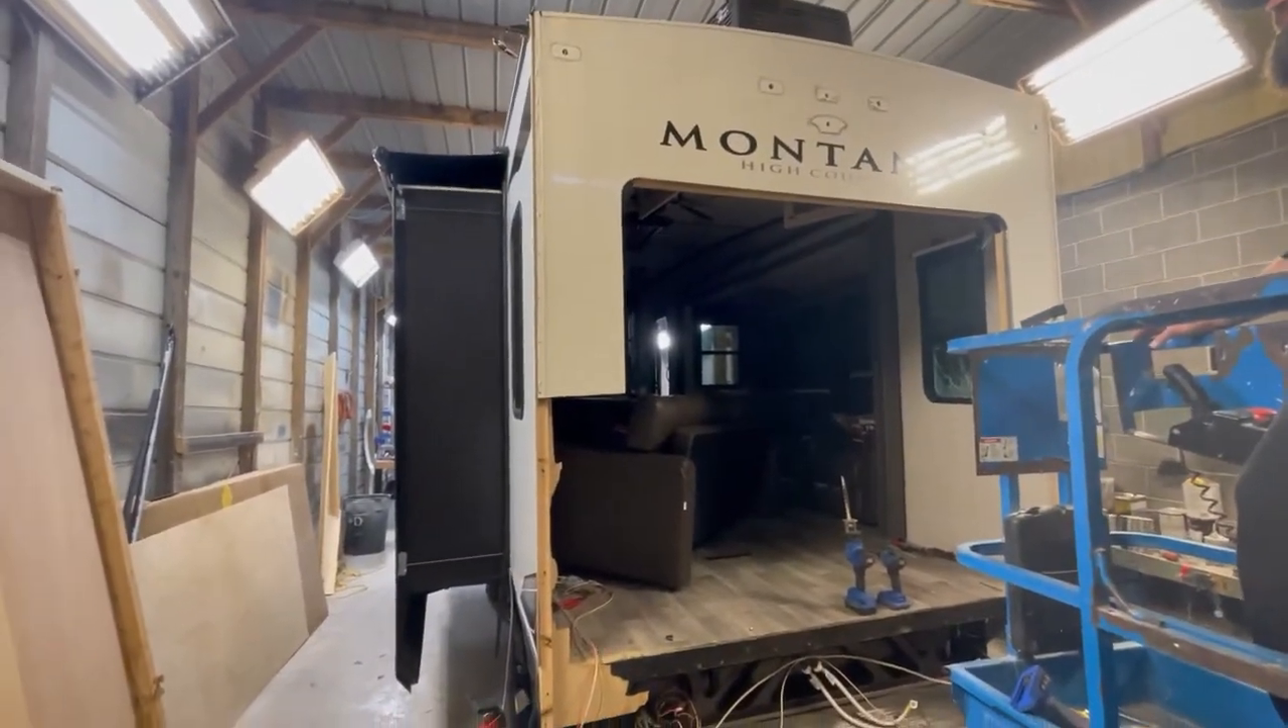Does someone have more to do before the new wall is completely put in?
Yes.